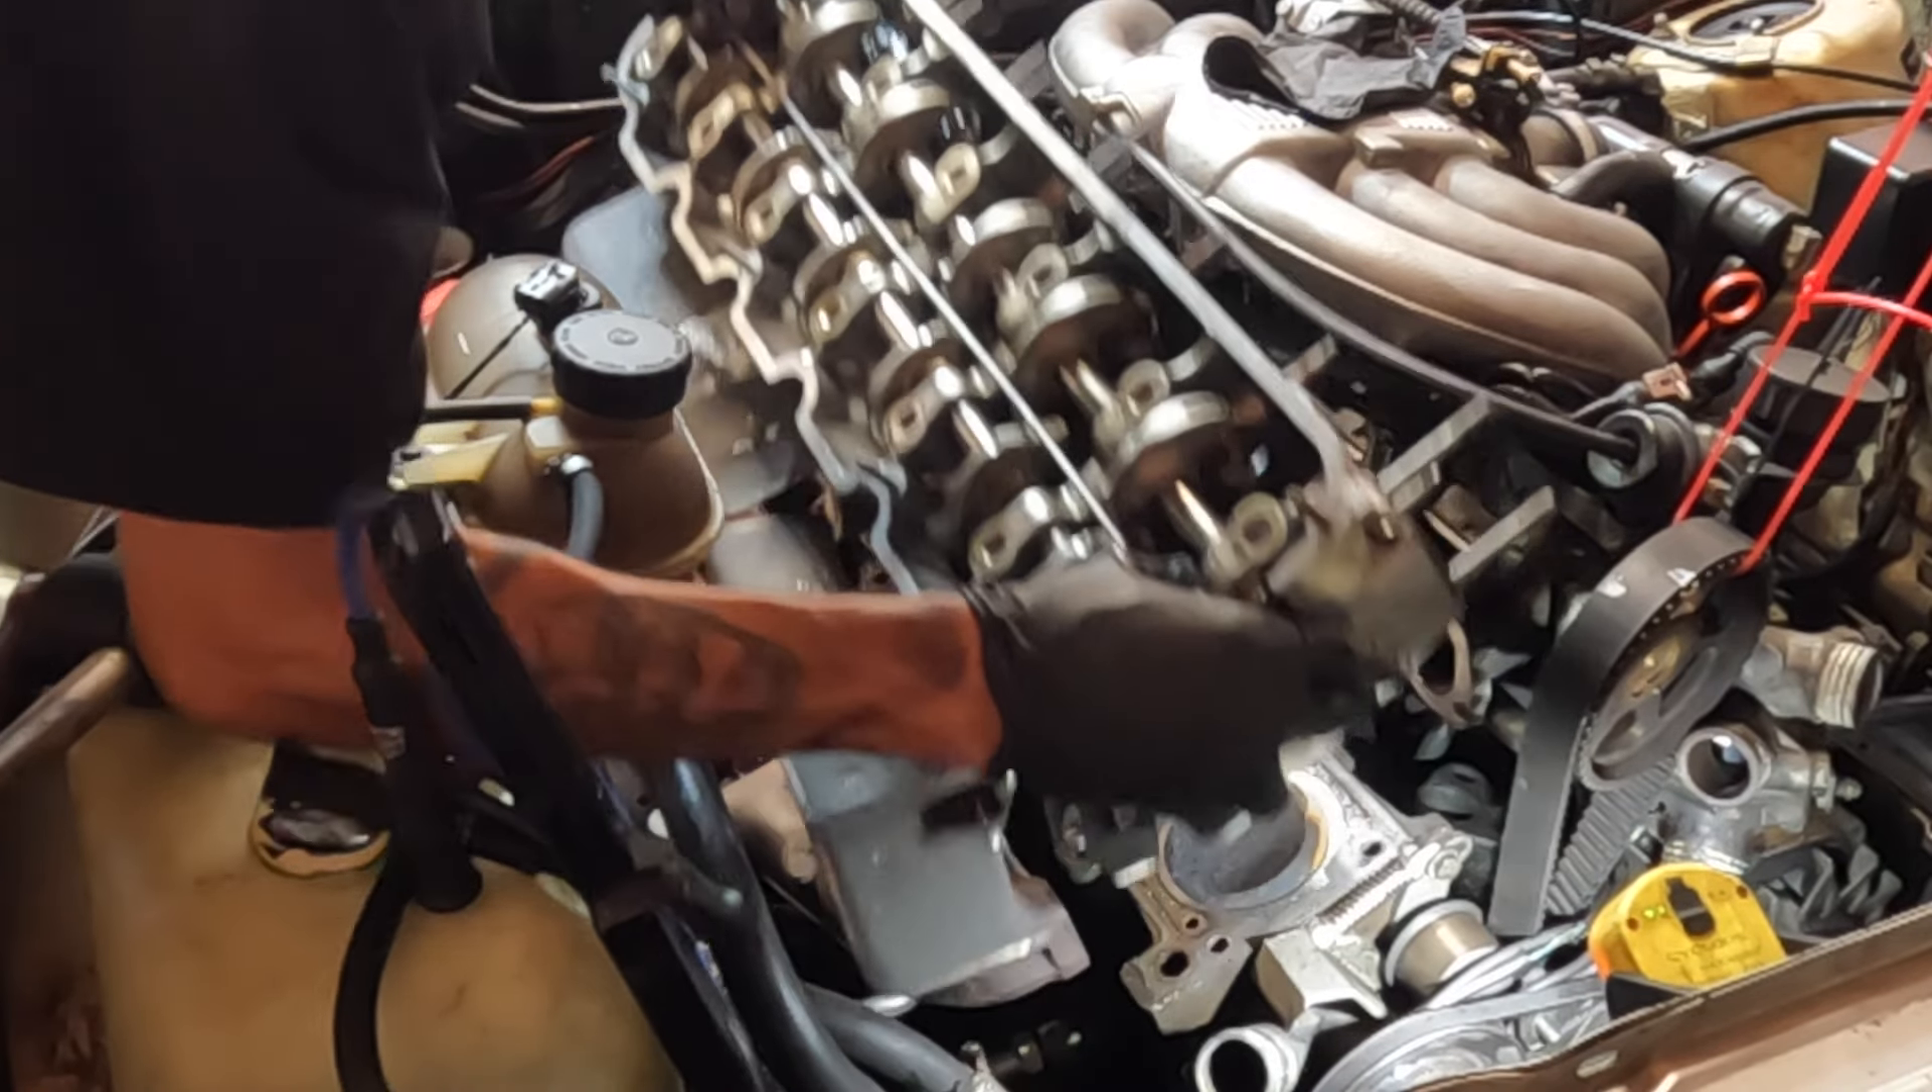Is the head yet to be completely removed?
Yes.